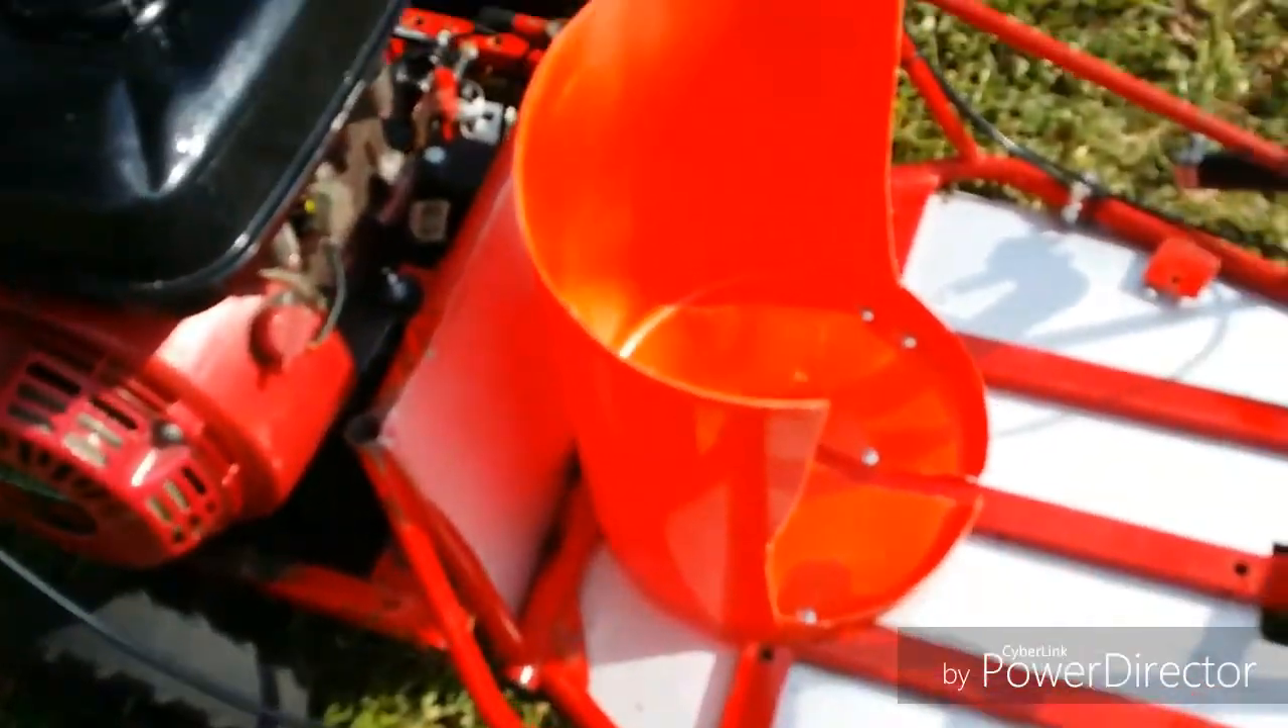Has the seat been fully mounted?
Yes.